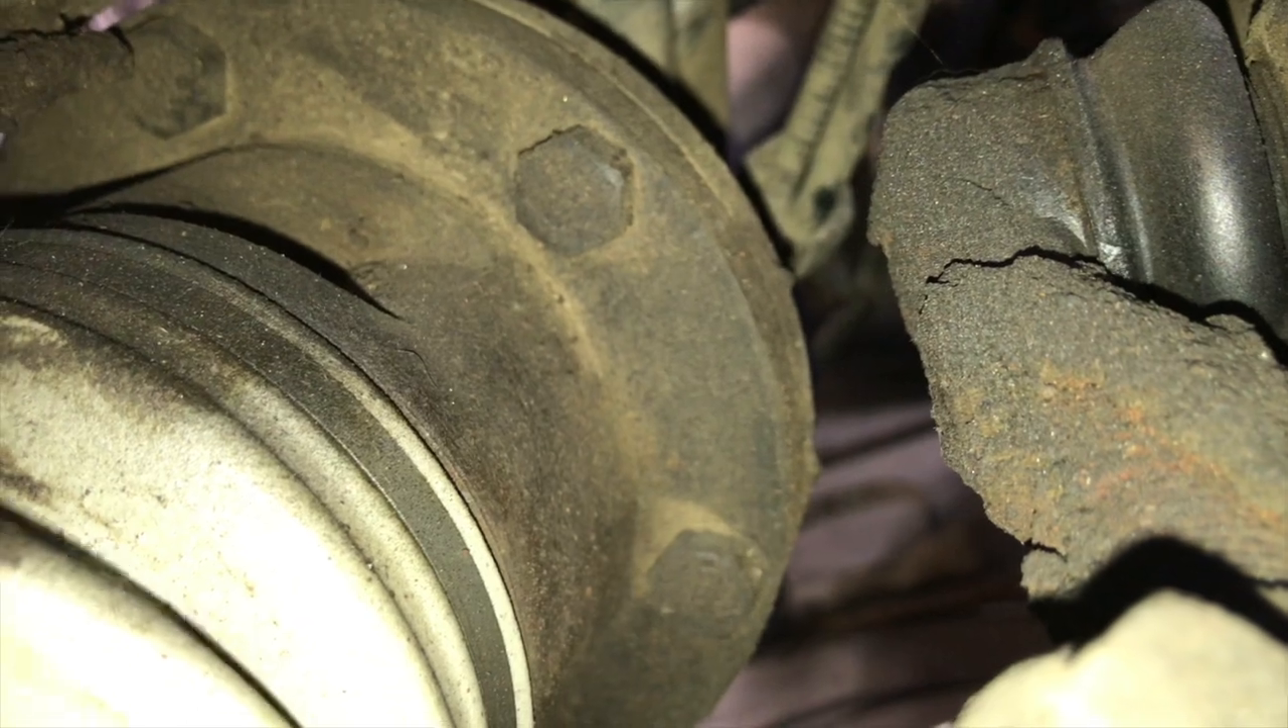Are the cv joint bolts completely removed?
No.